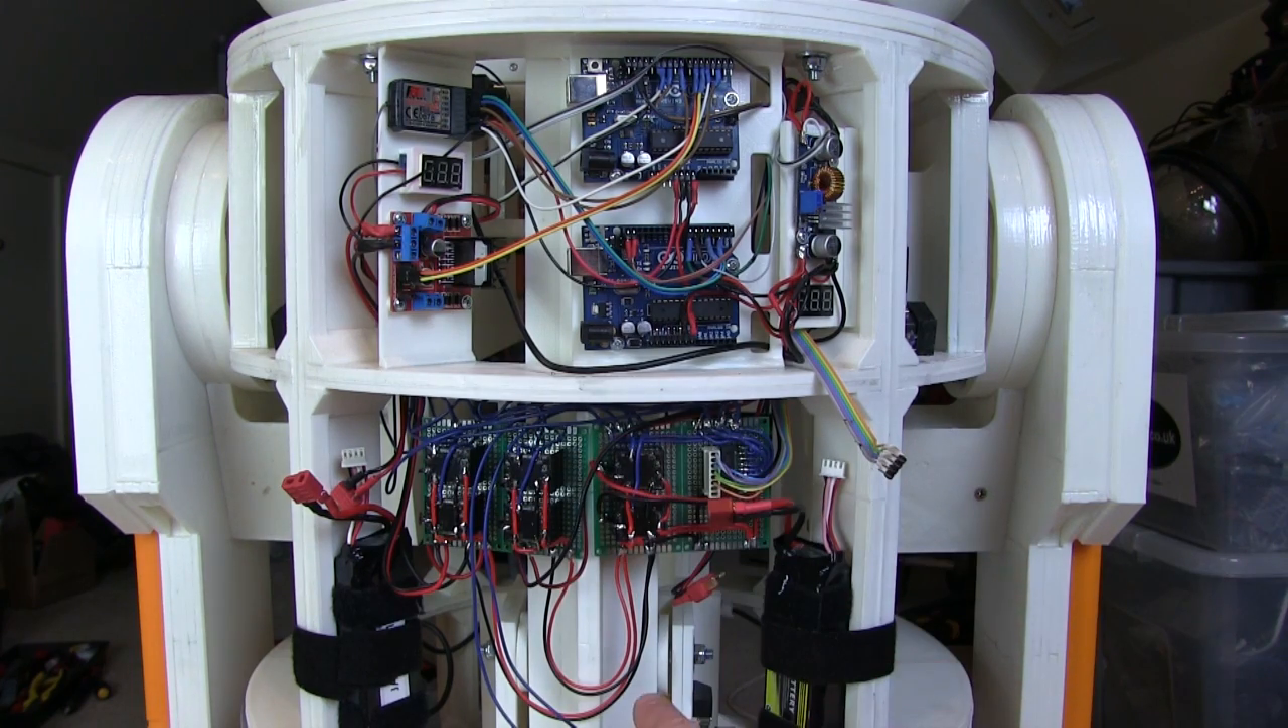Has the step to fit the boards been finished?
Yes.